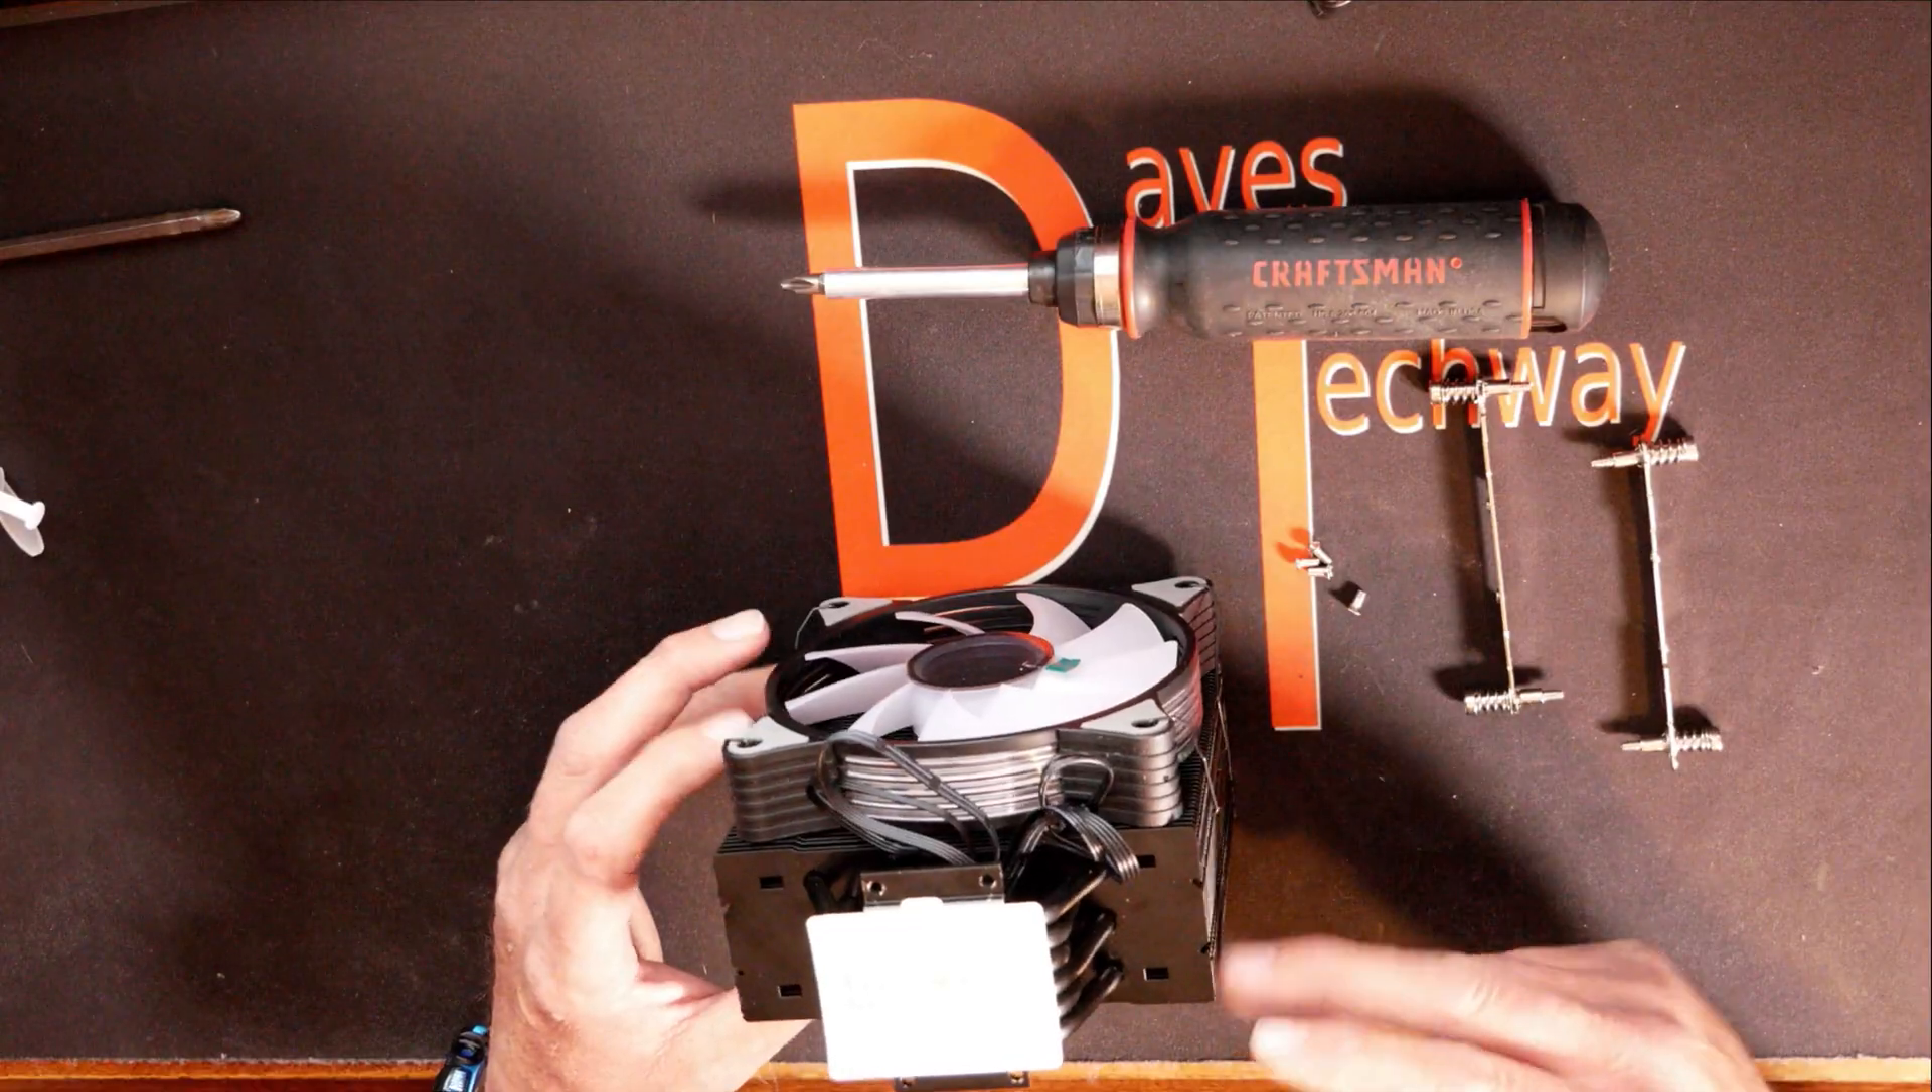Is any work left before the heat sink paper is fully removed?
Yes.